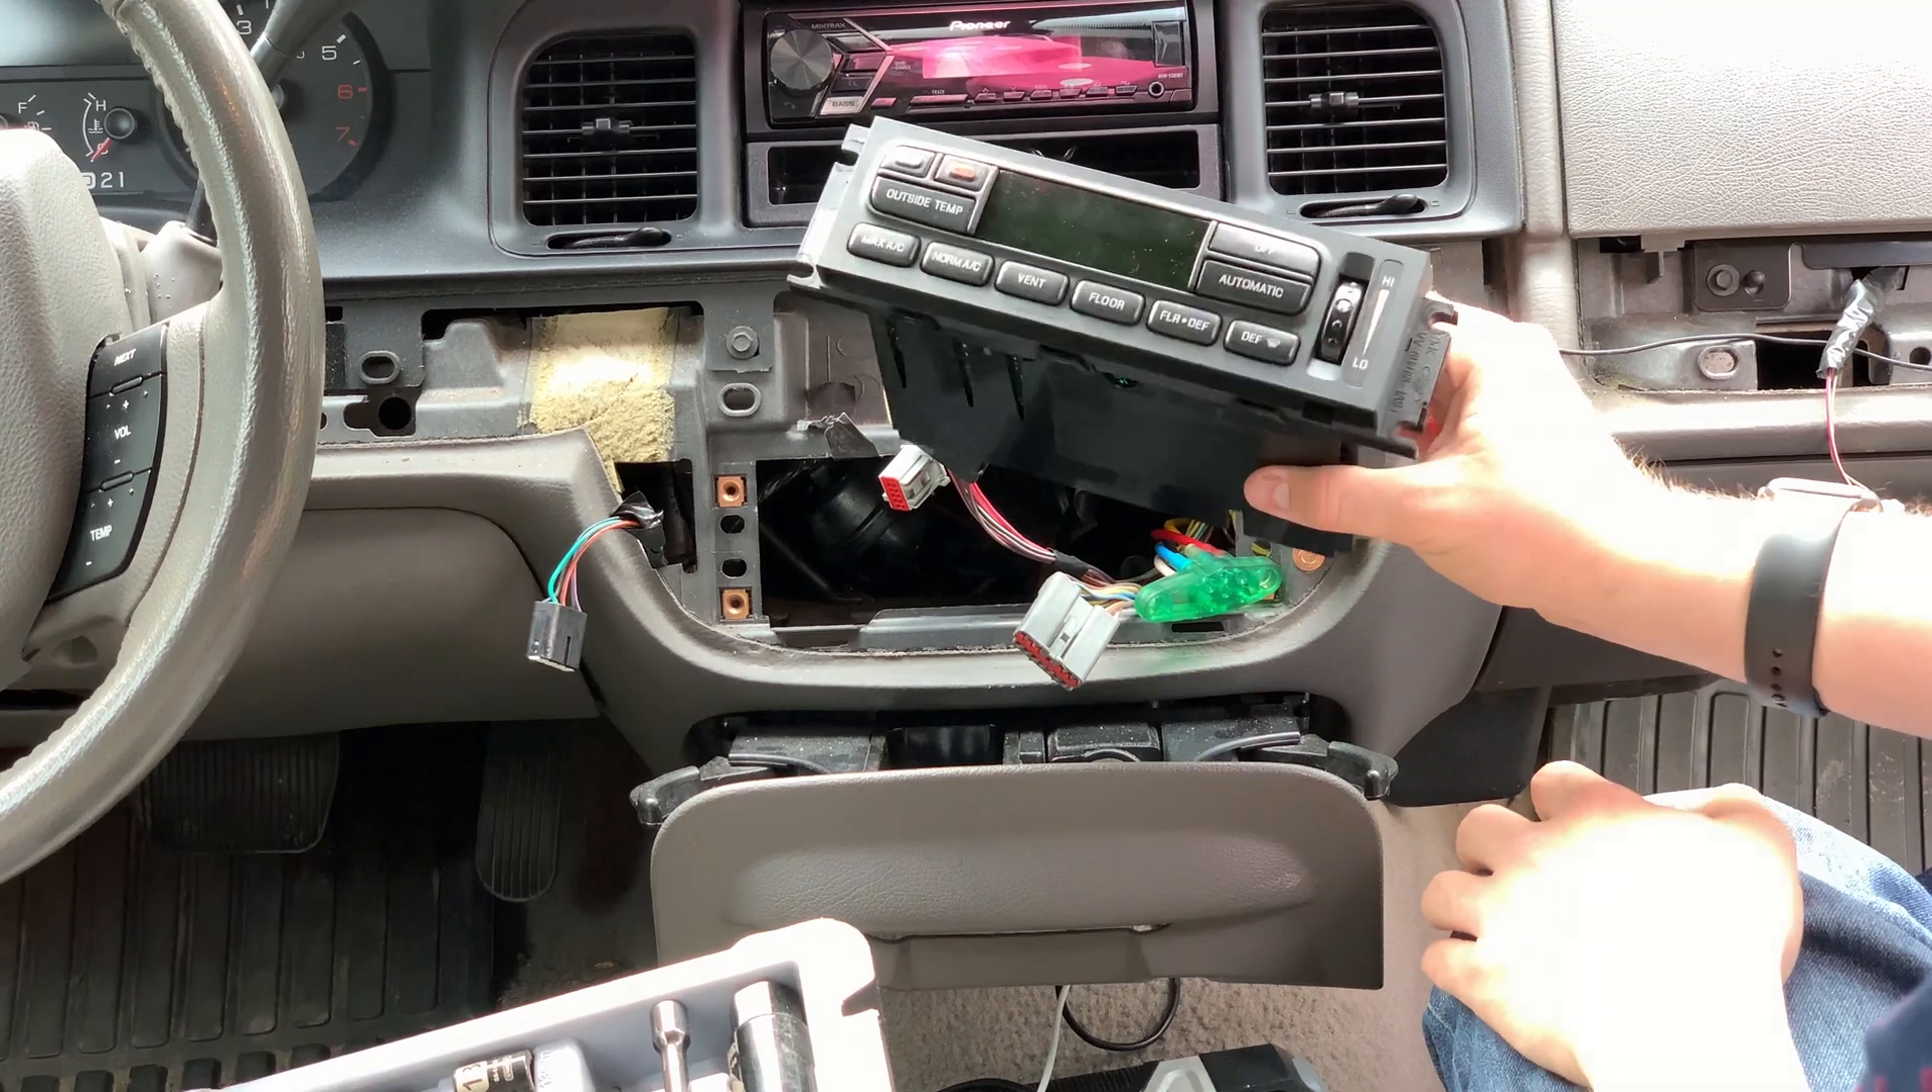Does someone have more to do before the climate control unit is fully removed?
No.